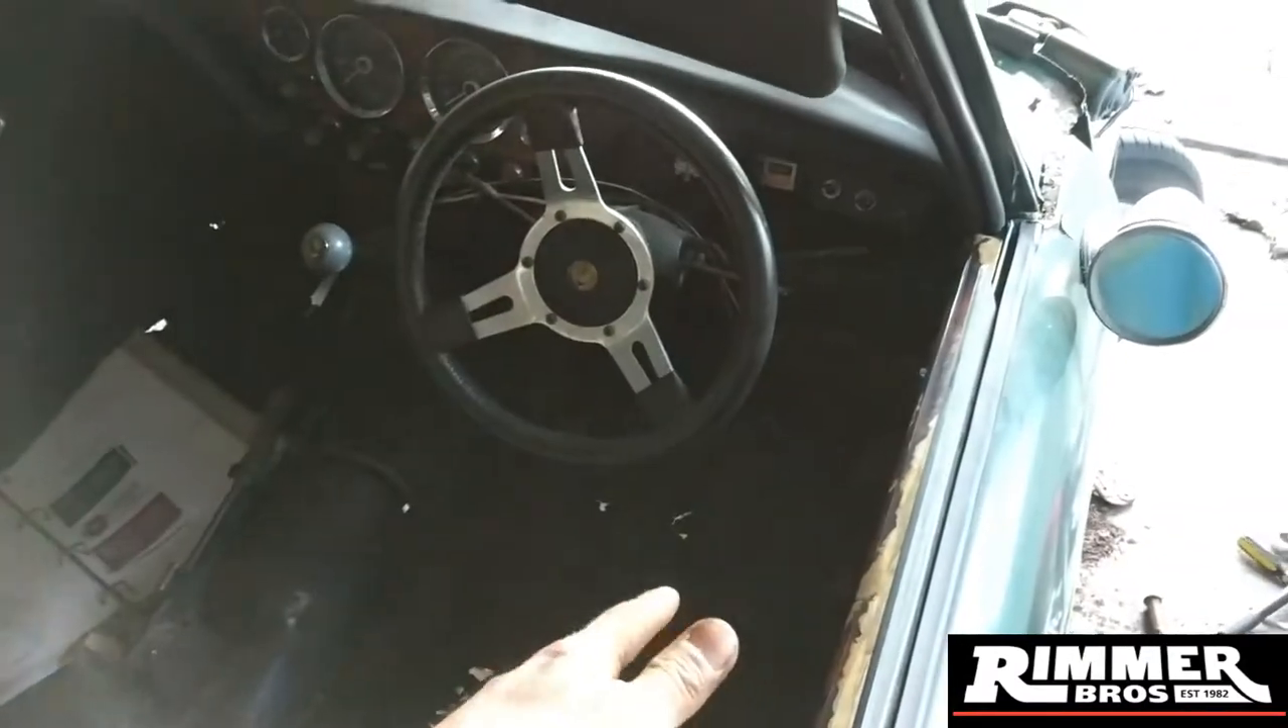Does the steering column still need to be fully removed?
Yes.